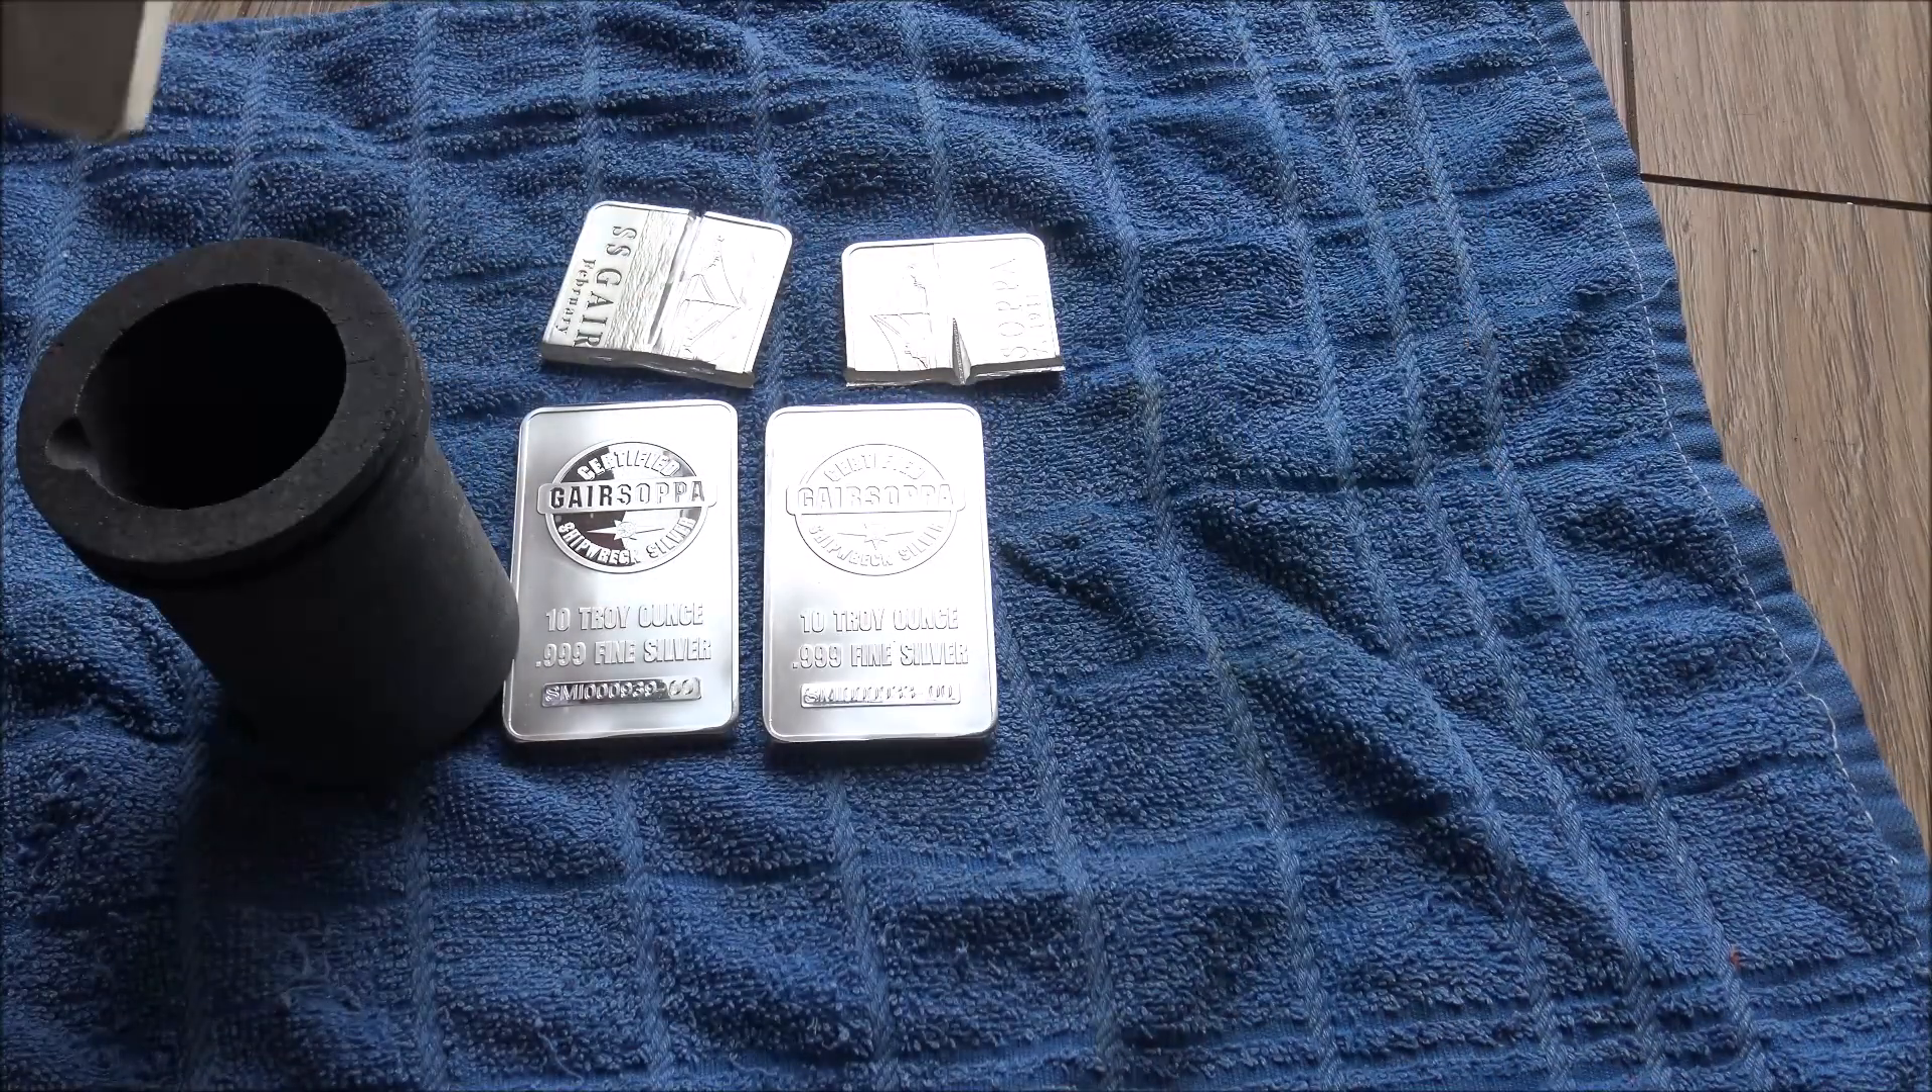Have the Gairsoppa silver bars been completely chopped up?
No.